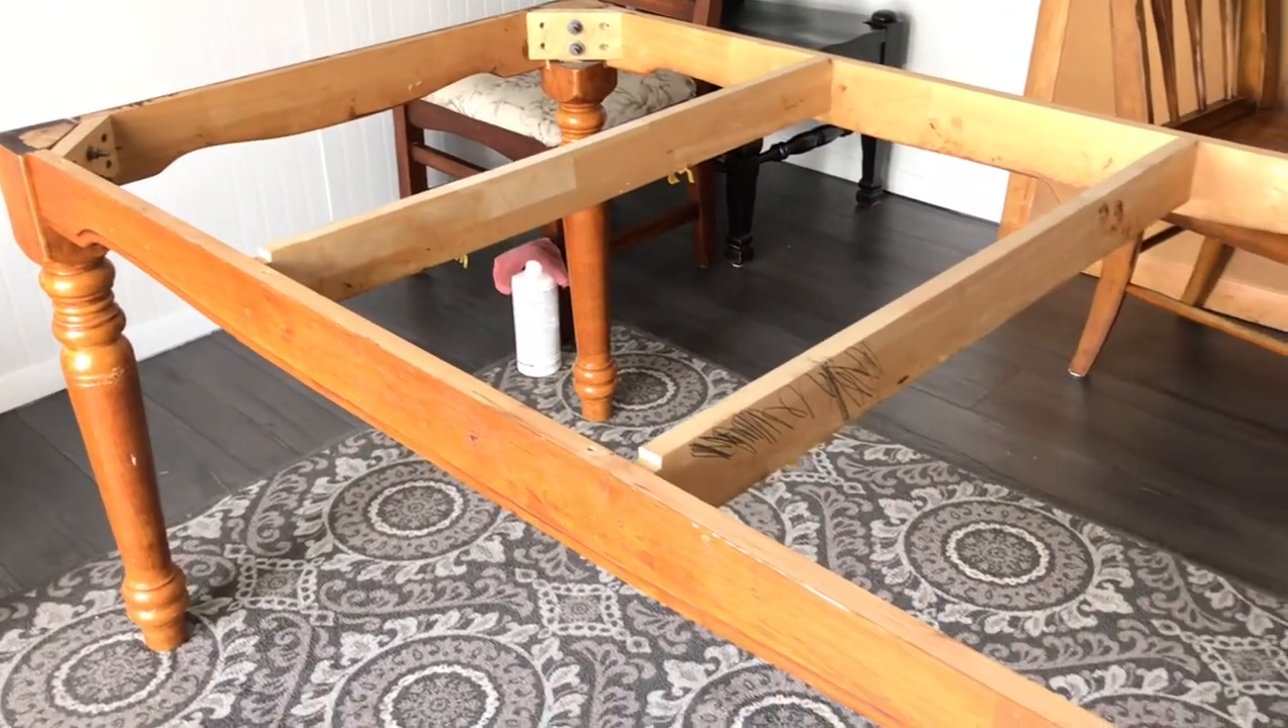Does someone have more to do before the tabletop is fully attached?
Yes.